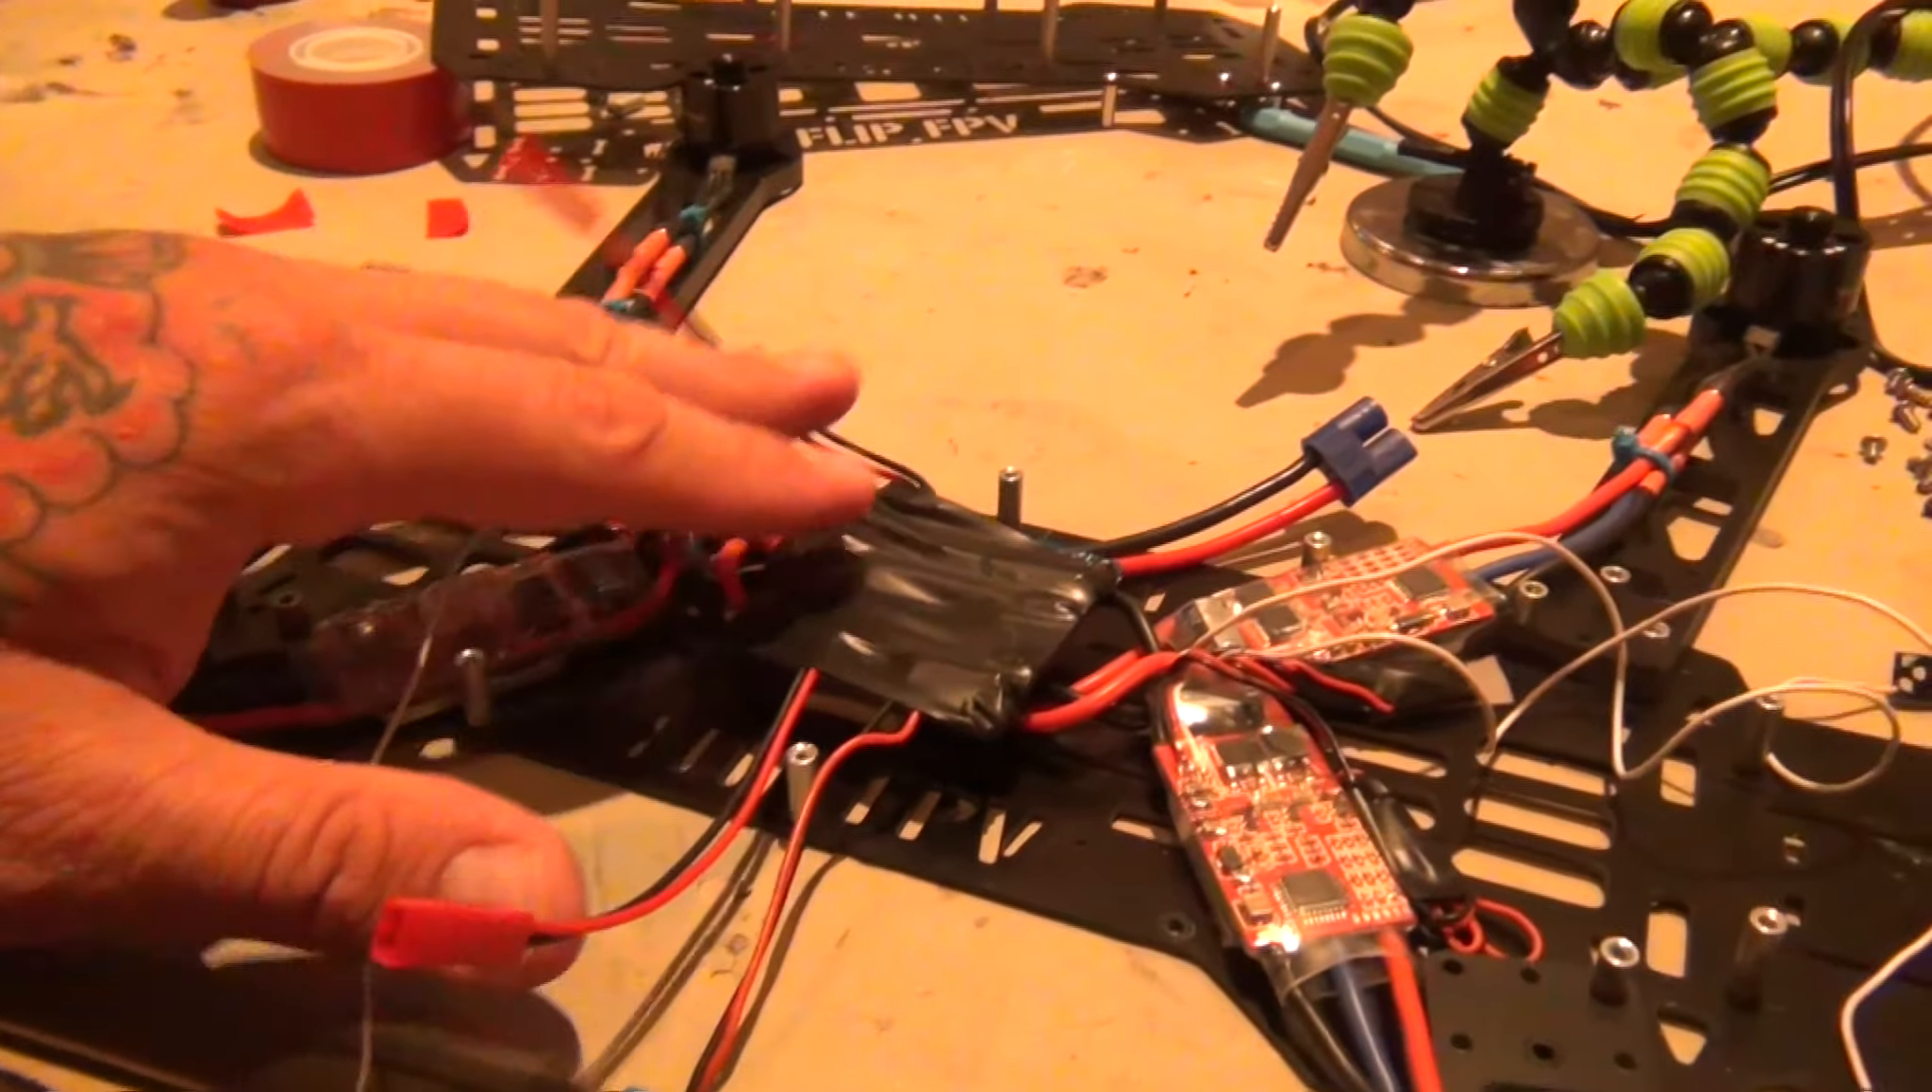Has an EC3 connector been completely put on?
Yes.